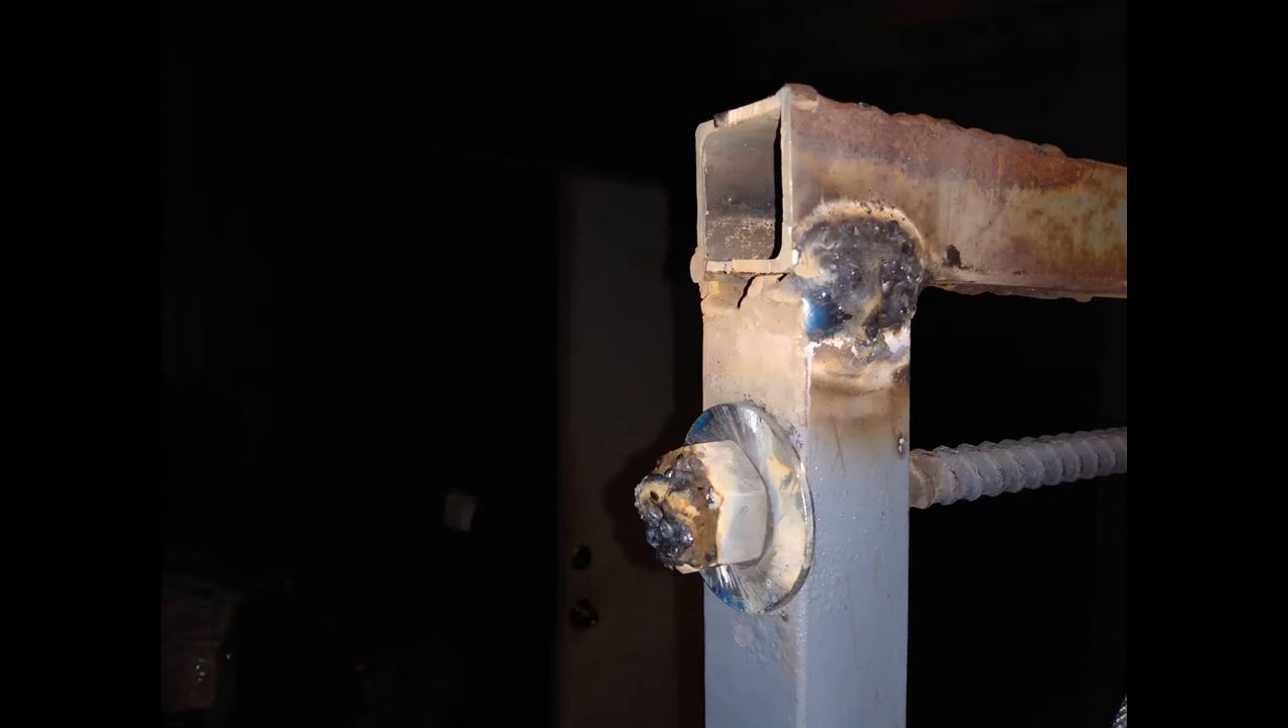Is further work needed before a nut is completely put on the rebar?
No.